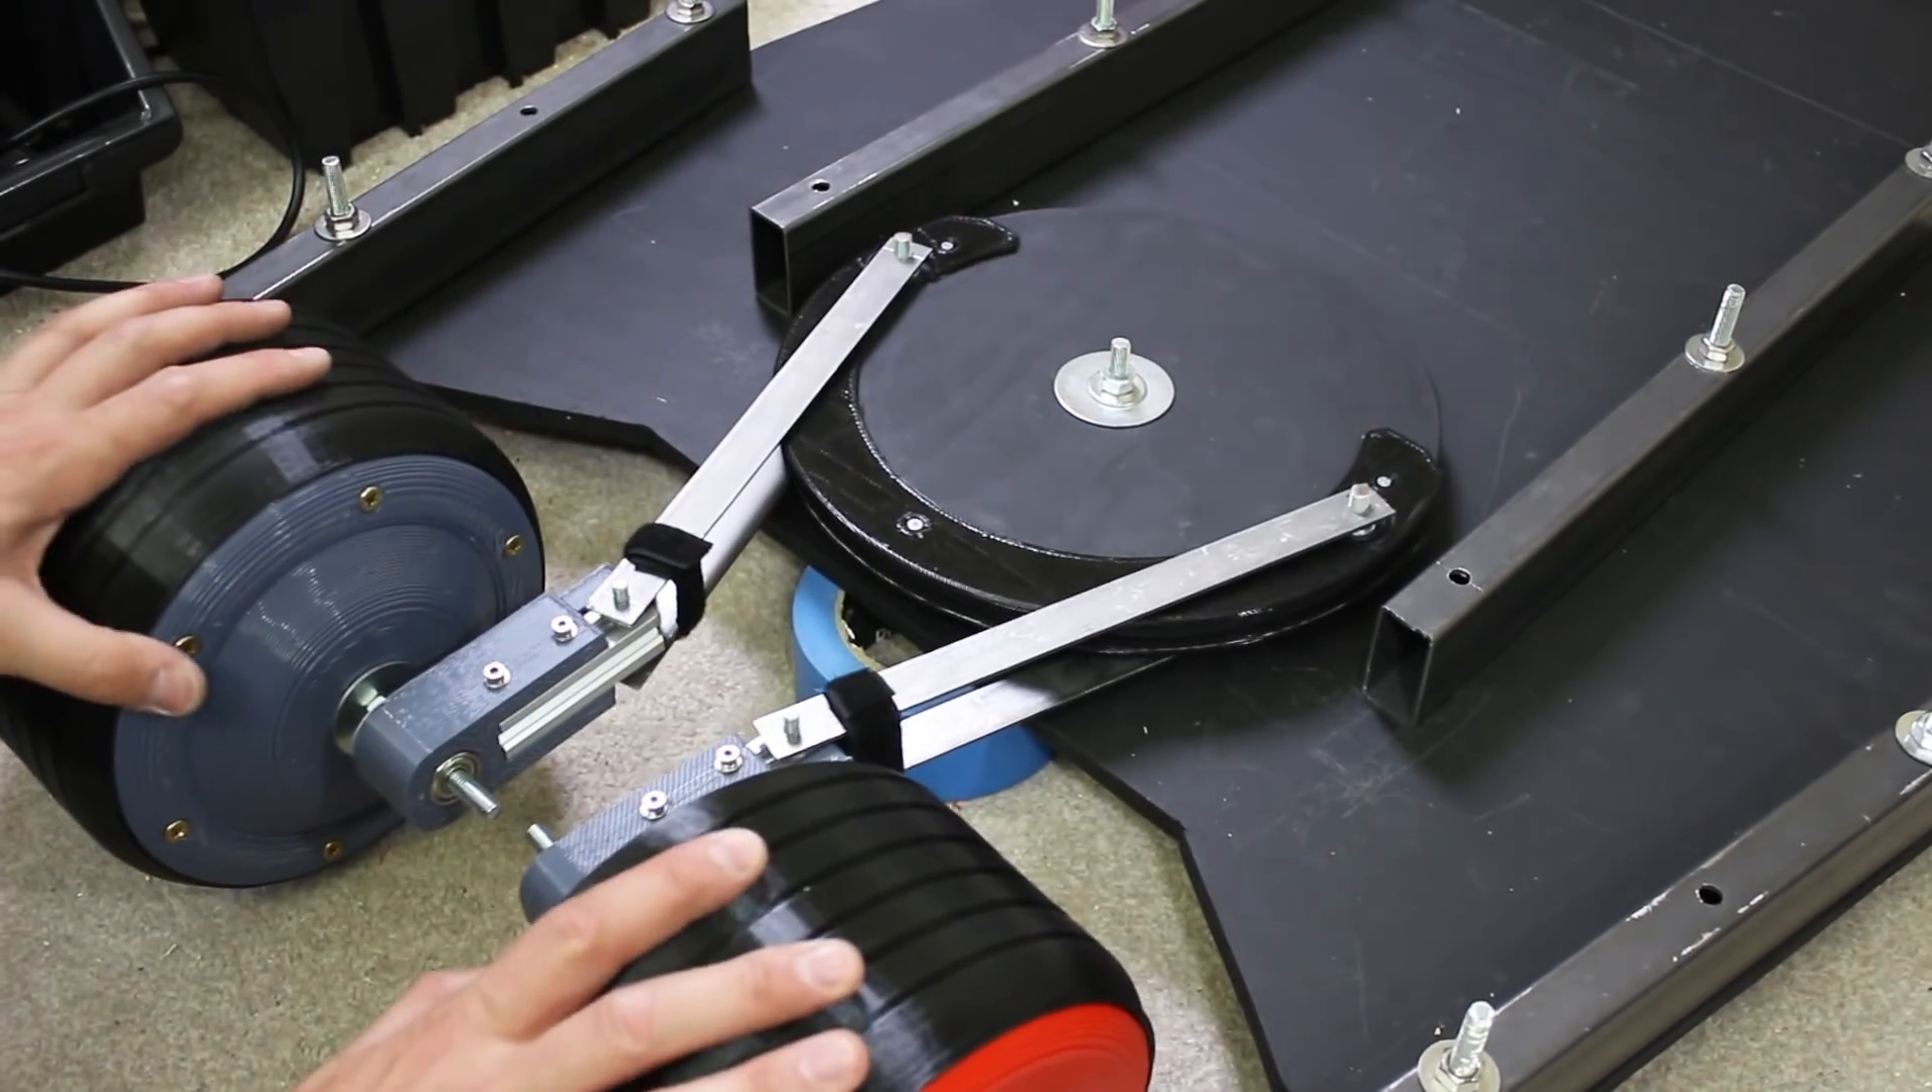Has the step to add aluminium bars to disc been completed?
Yes.